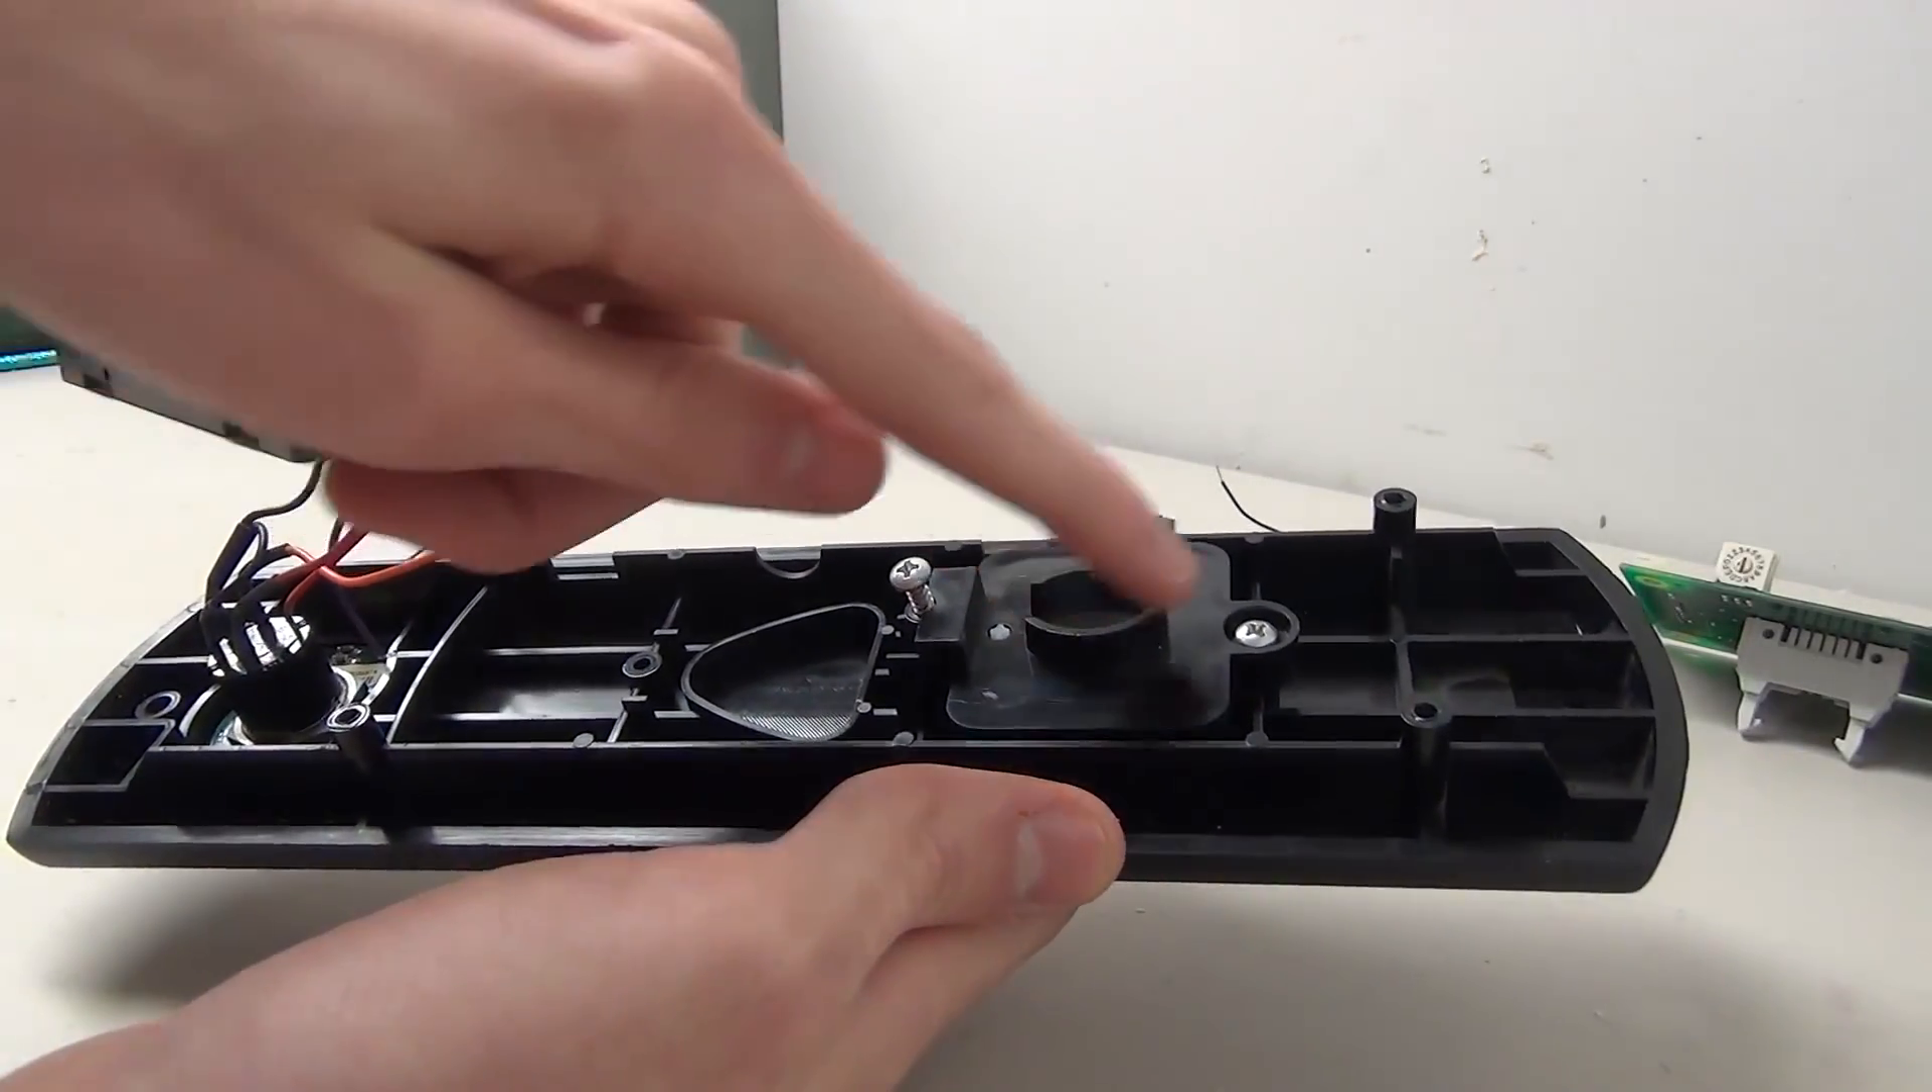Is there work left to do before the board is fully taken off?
No.